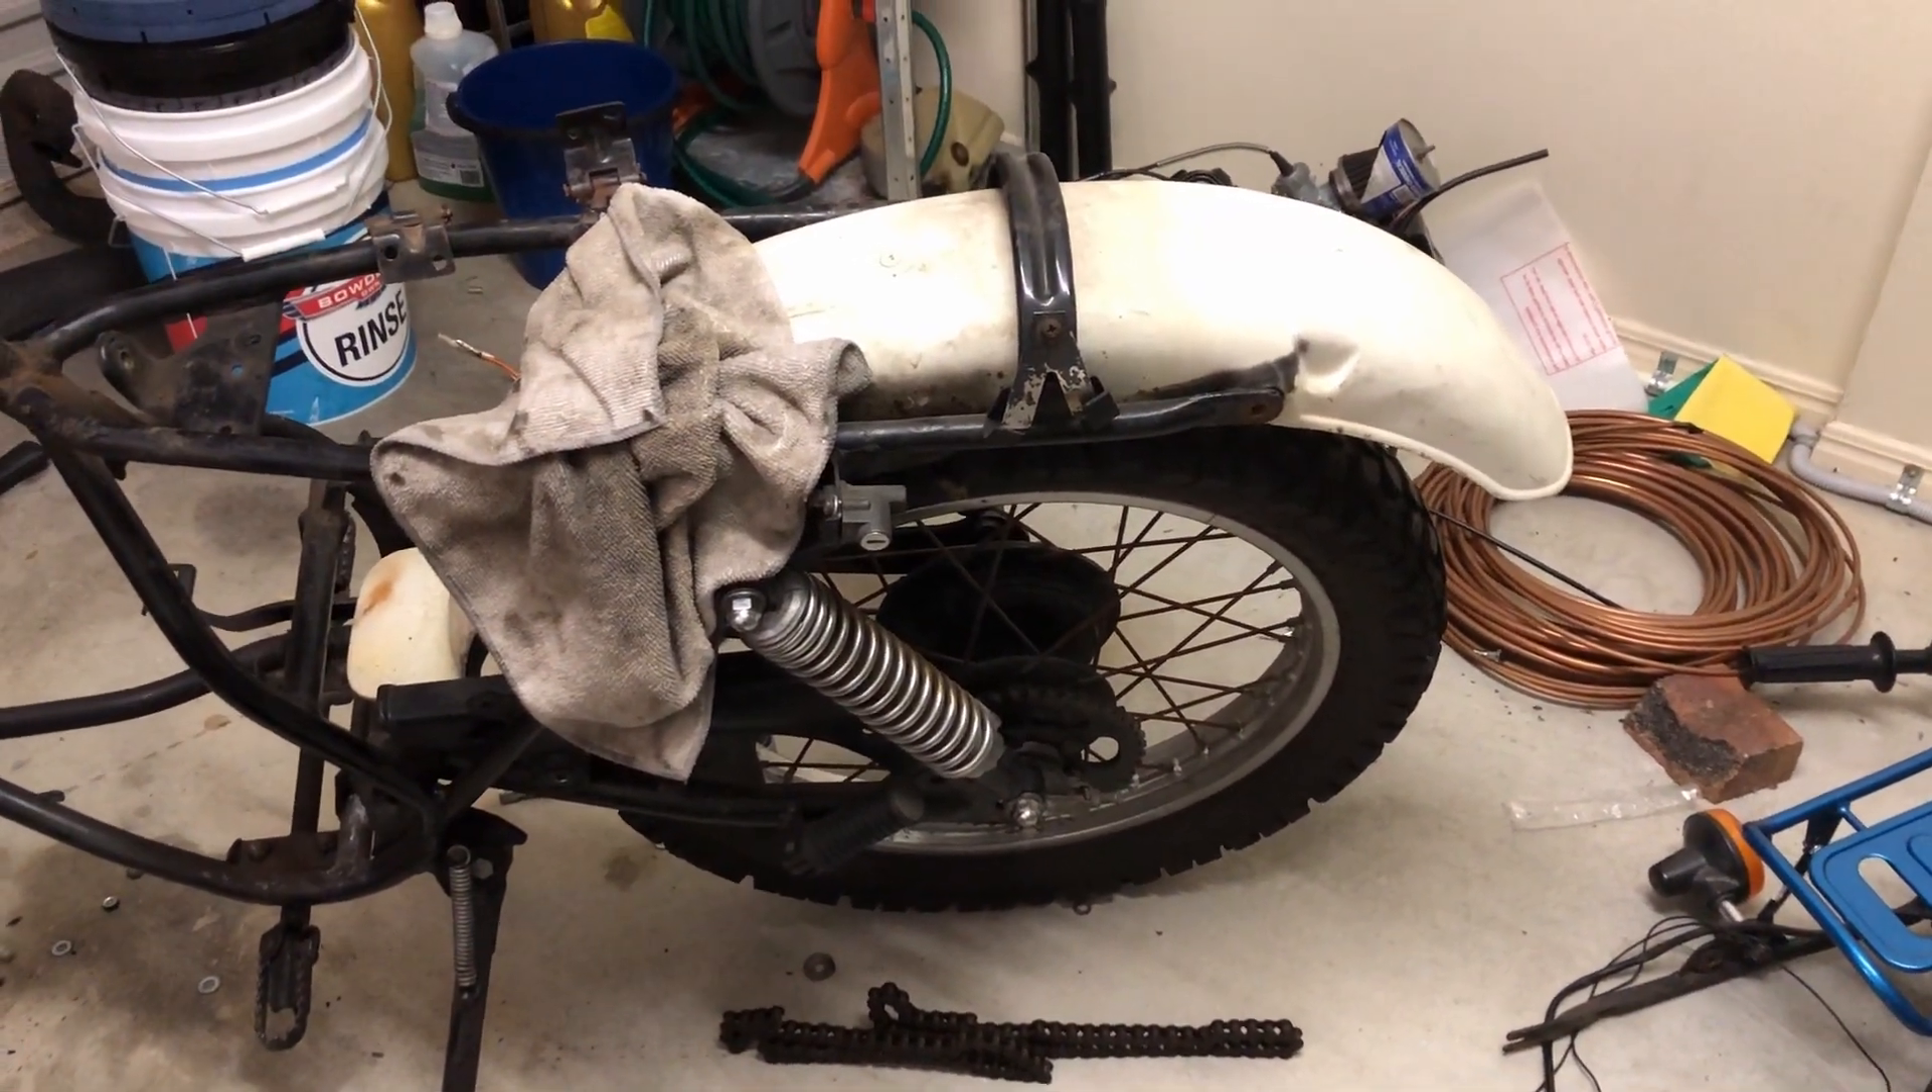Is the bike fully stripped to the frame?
No.